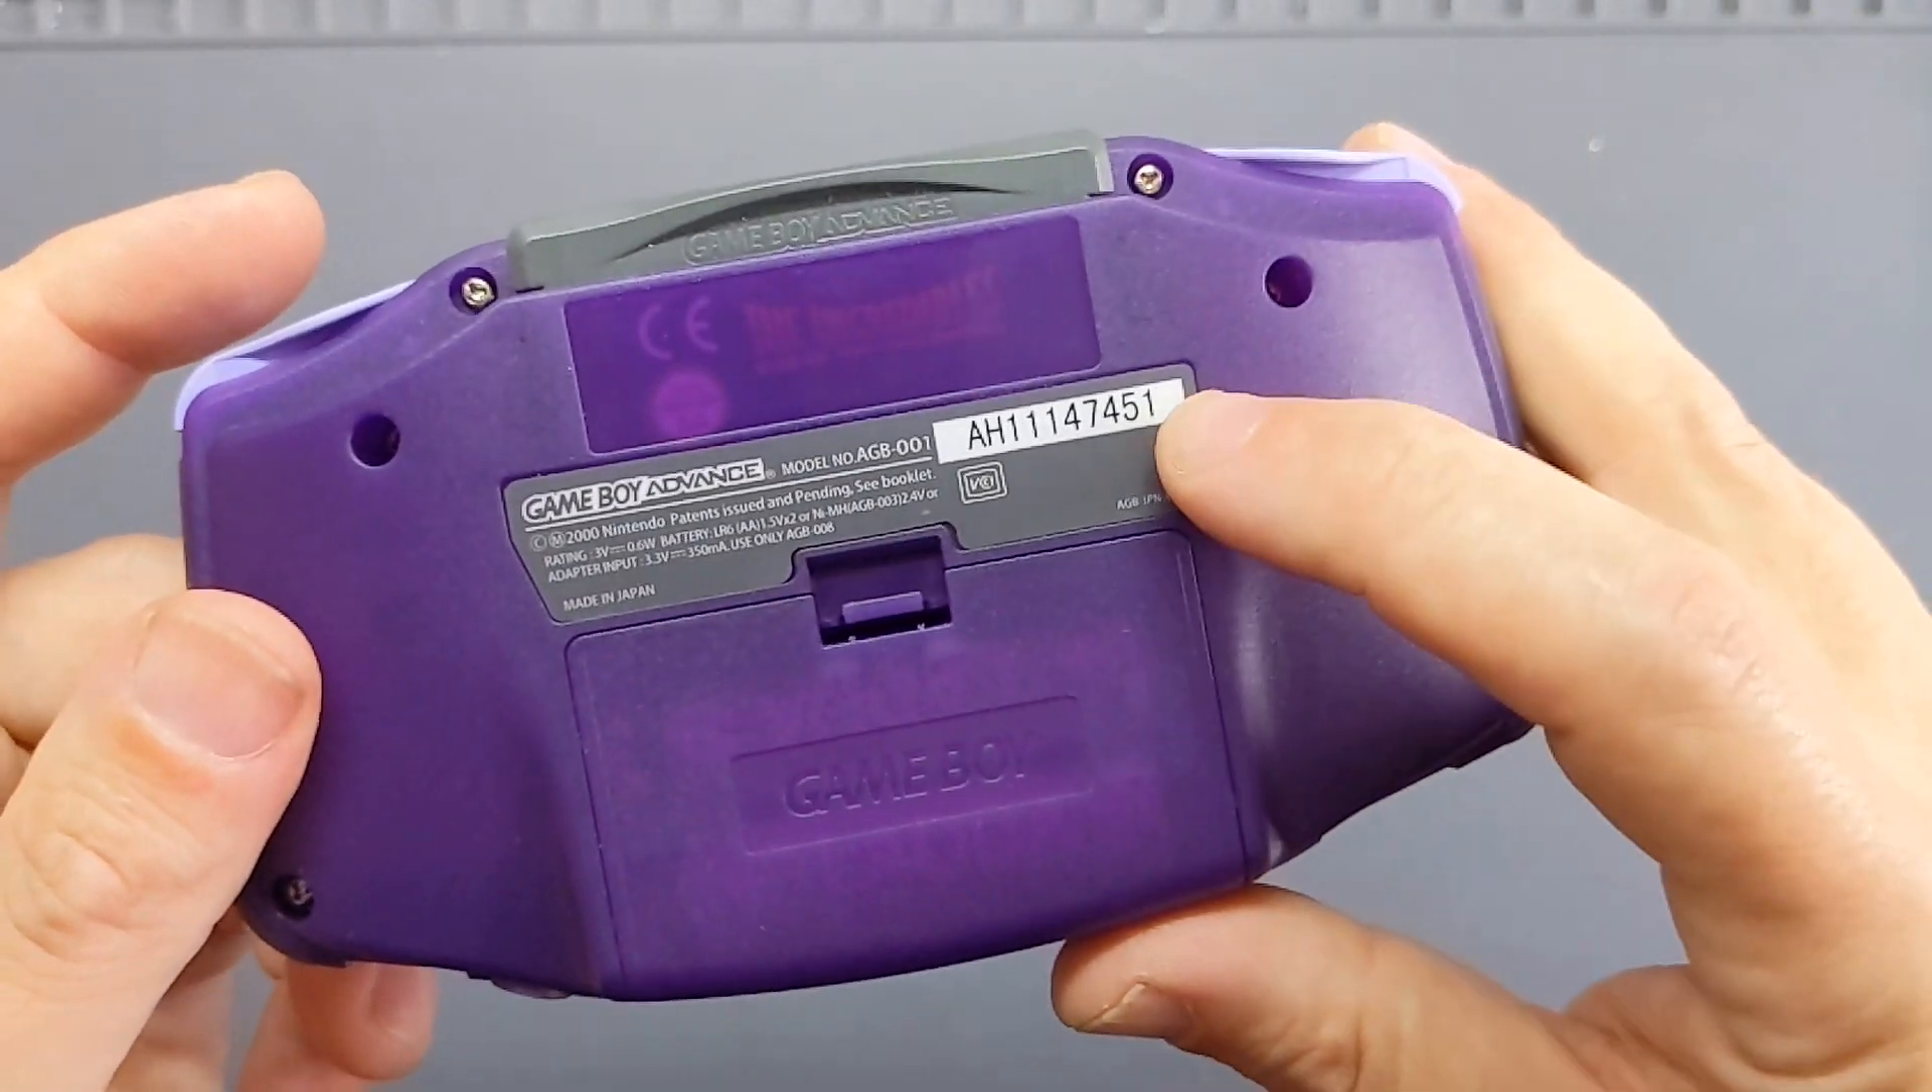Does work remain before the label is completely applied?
No.